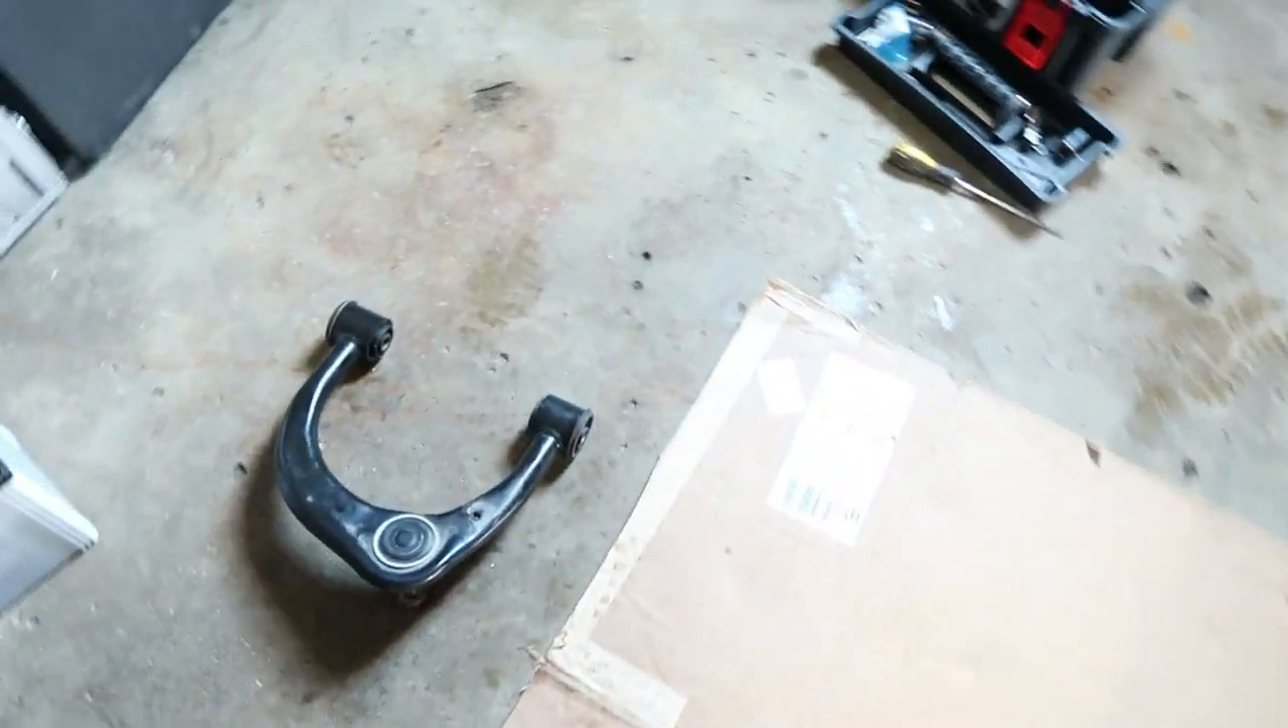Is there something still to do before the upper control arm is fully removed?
No.